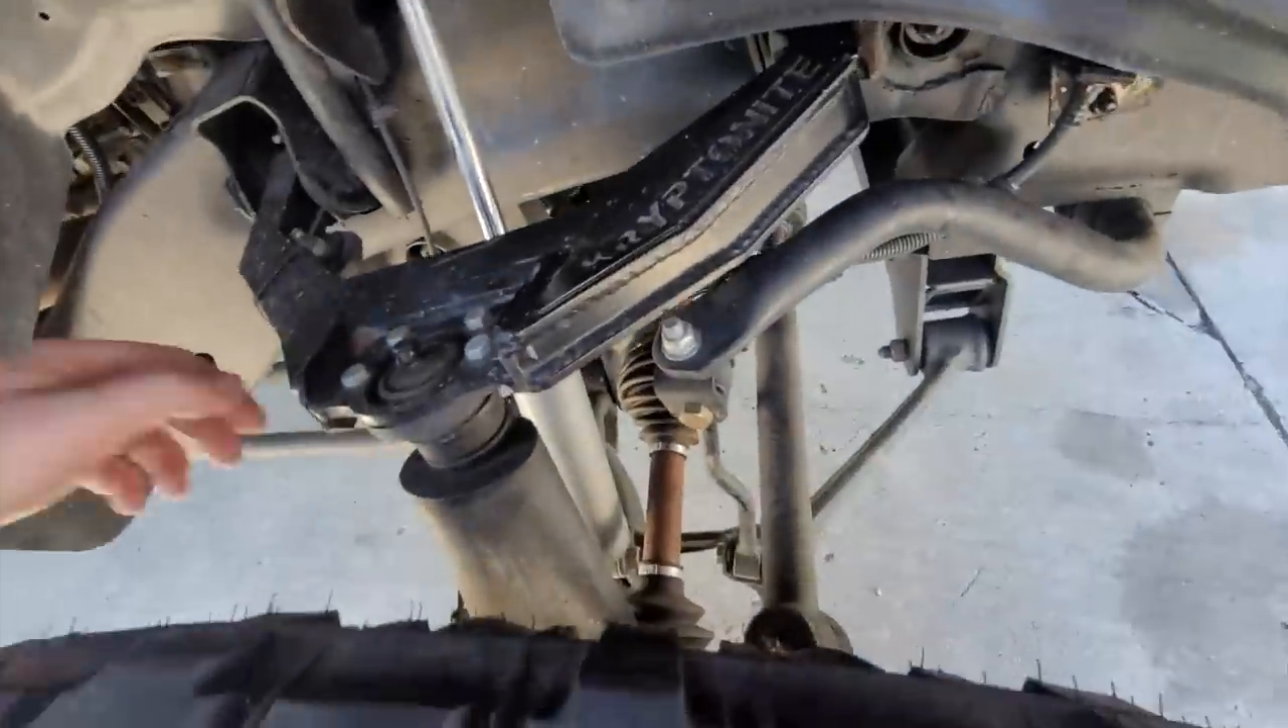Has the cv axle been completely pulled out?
No.